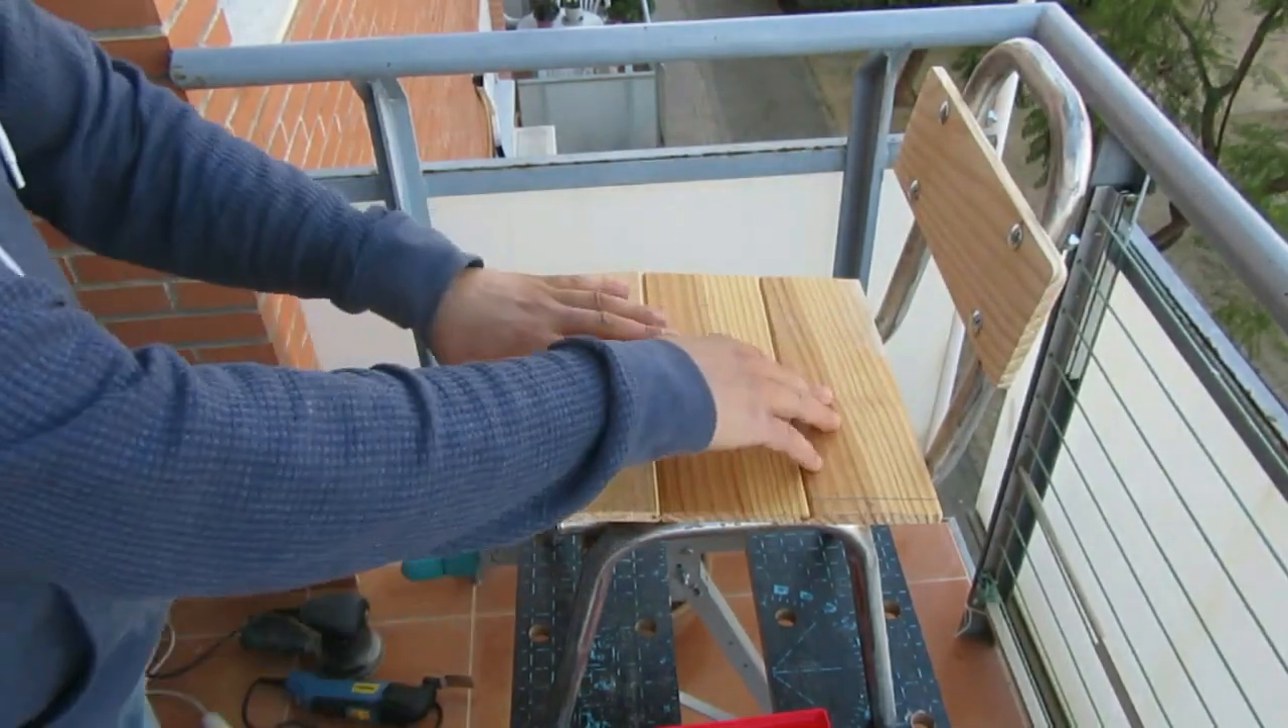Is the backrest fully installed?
Yes.